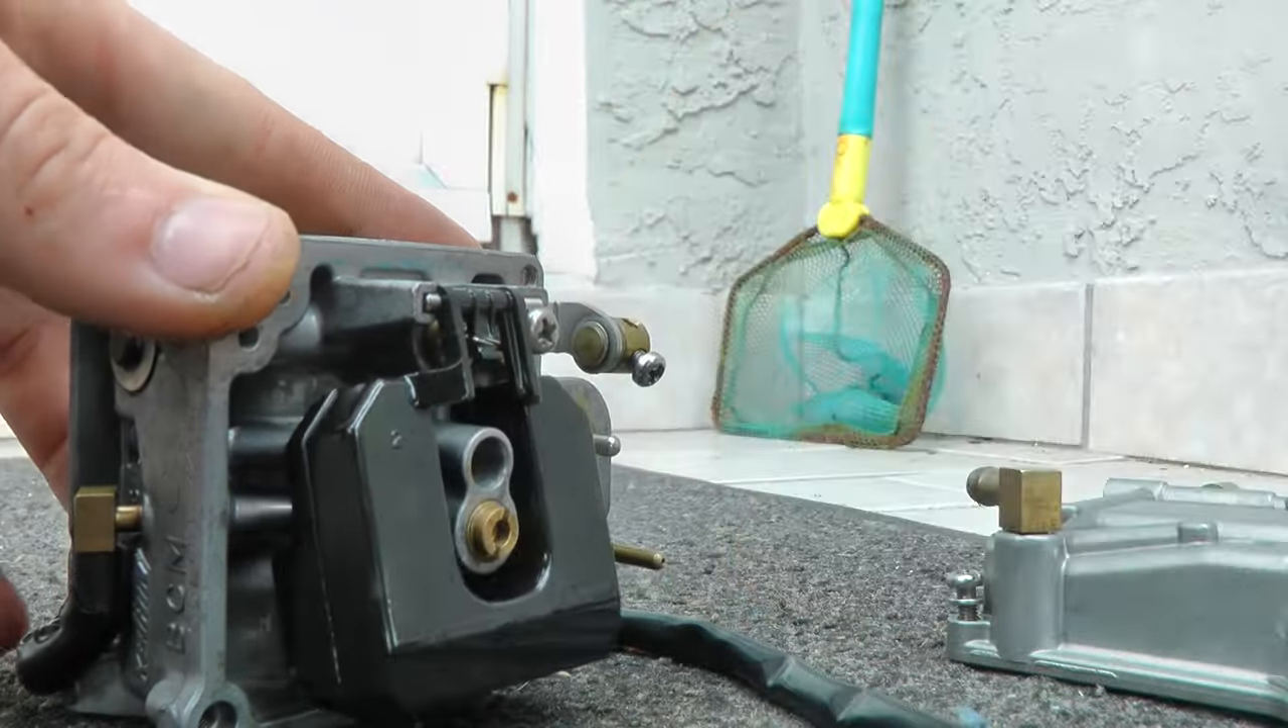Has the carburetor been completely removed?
Yes.